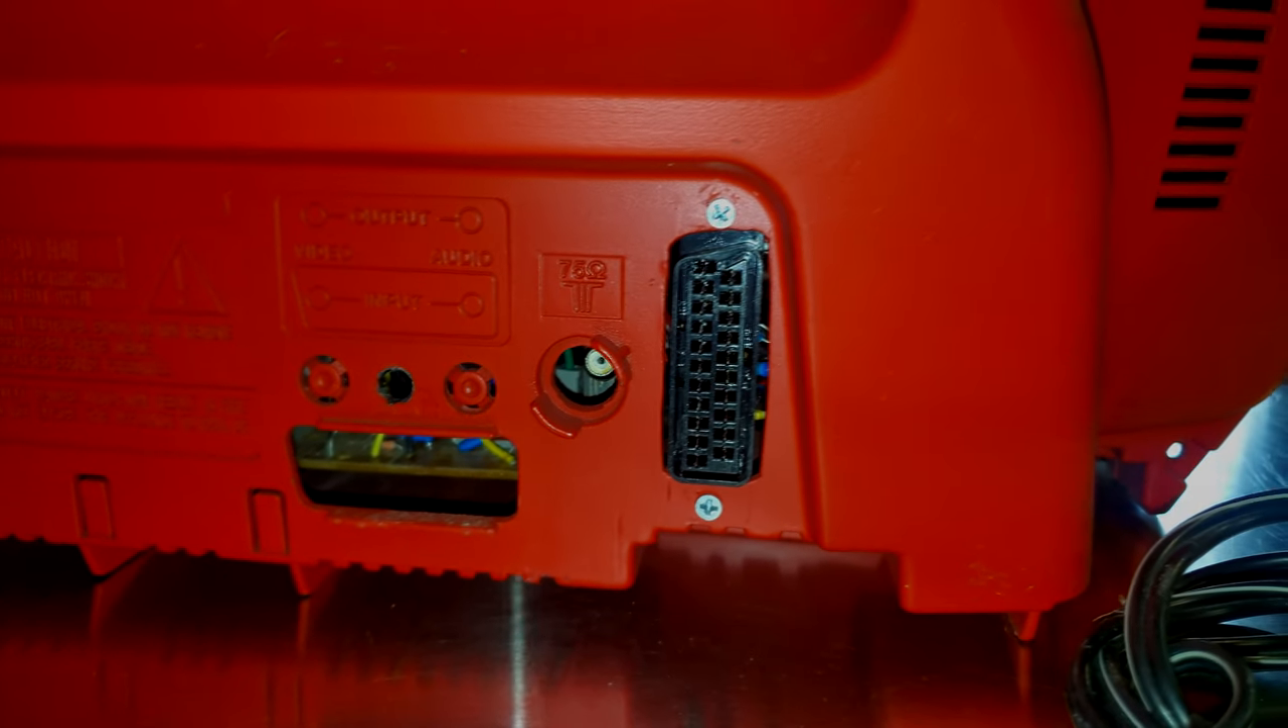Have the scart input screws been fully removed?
No.